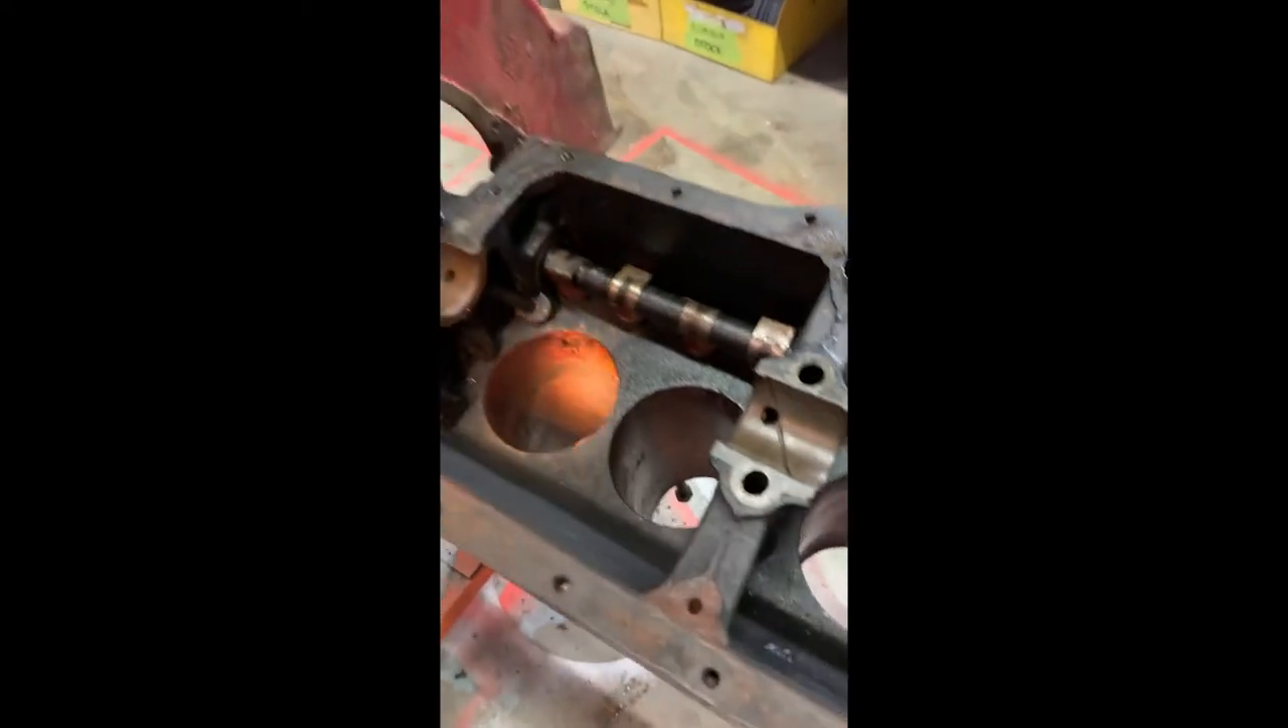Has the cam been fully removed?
No.